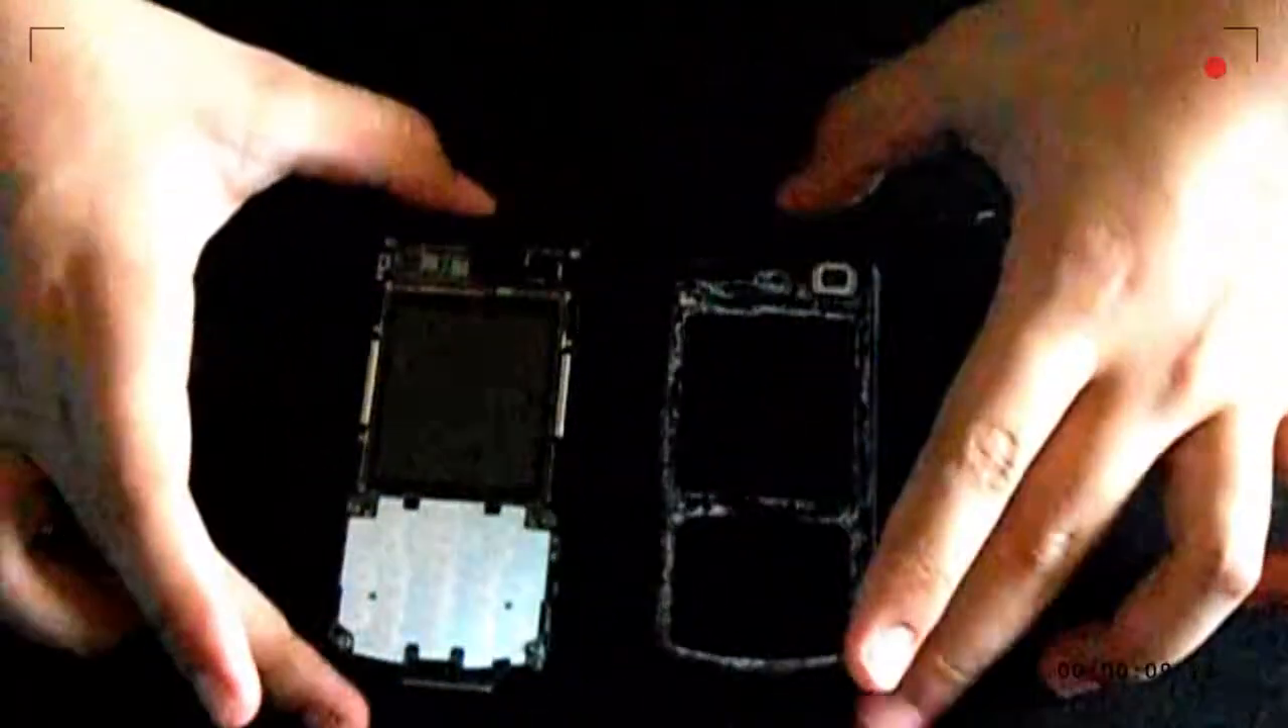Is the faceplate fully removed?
Yes.